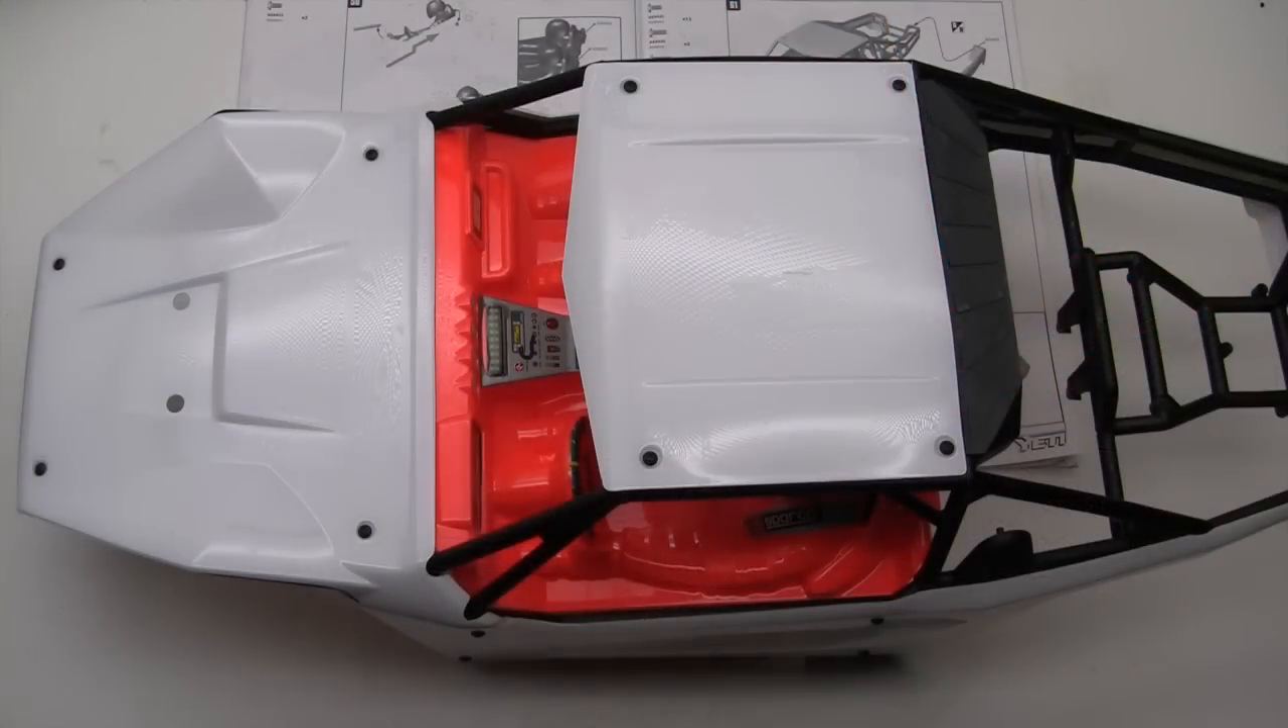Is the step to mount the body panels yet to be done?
No.